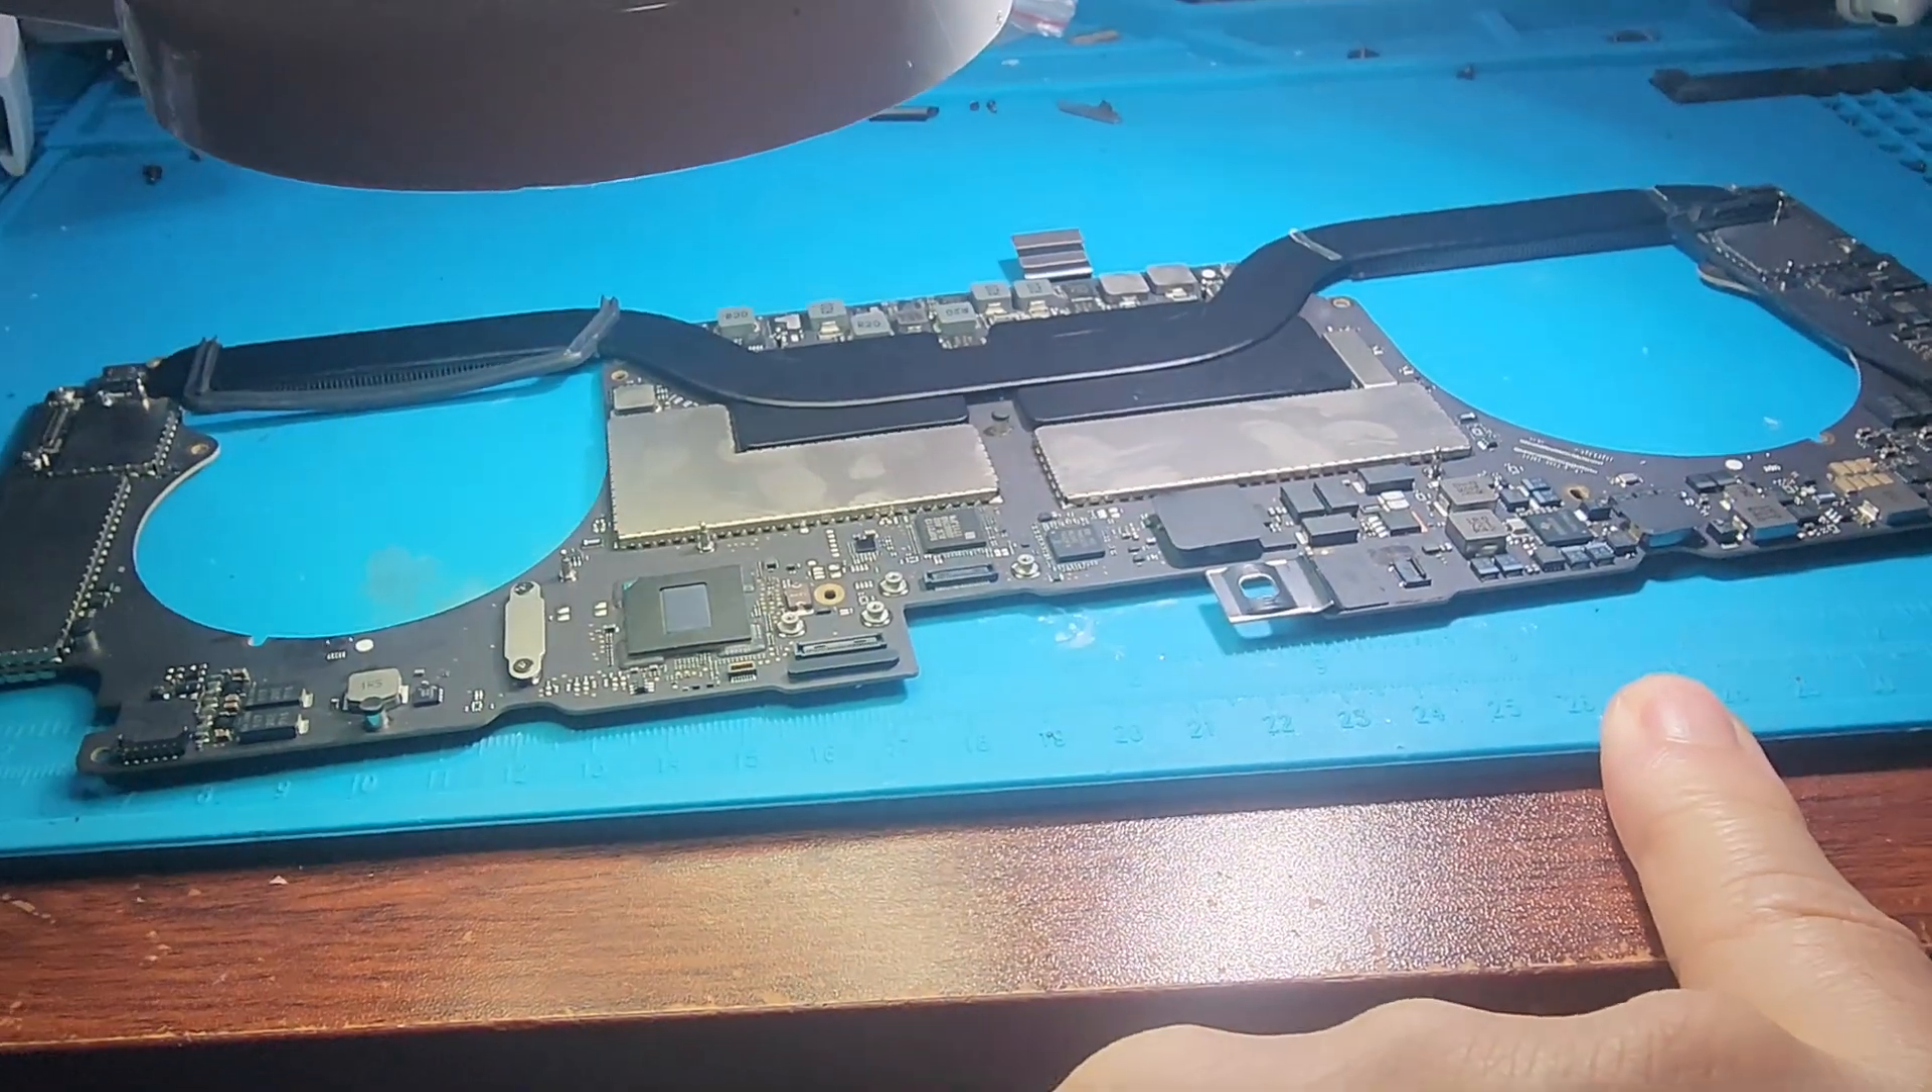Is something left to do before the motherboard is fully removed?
No.